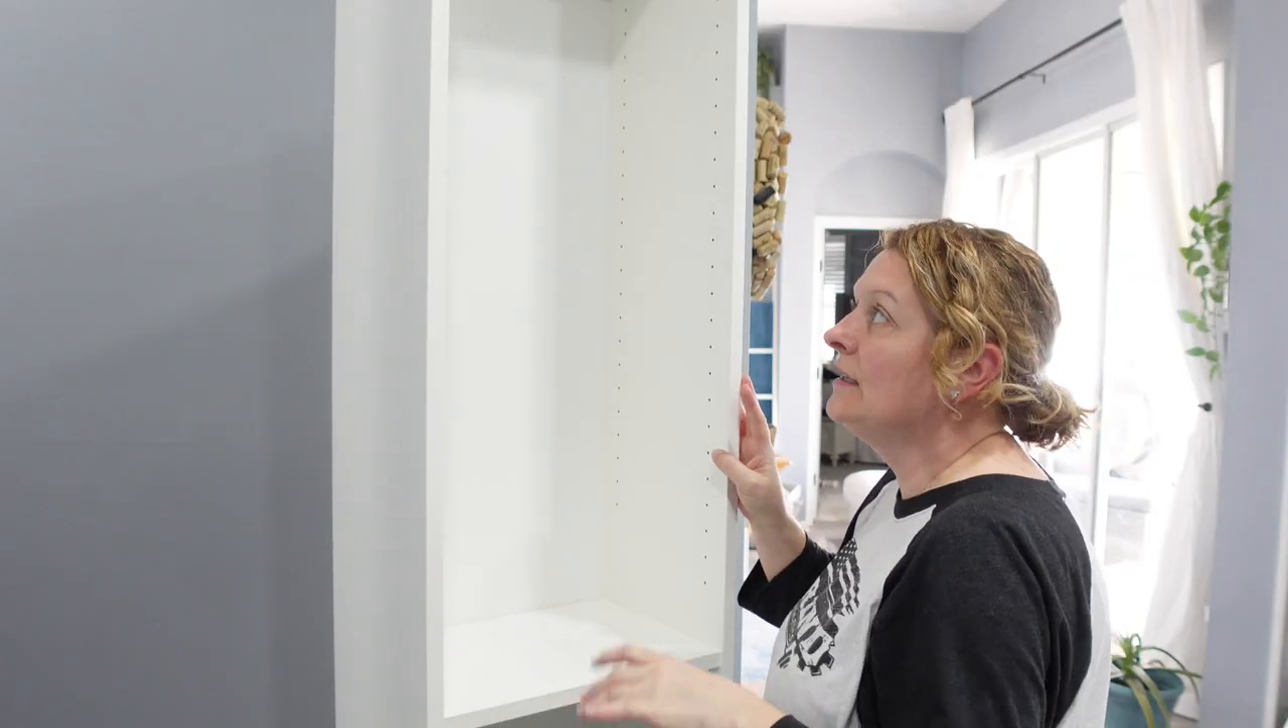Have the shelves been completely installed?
No.